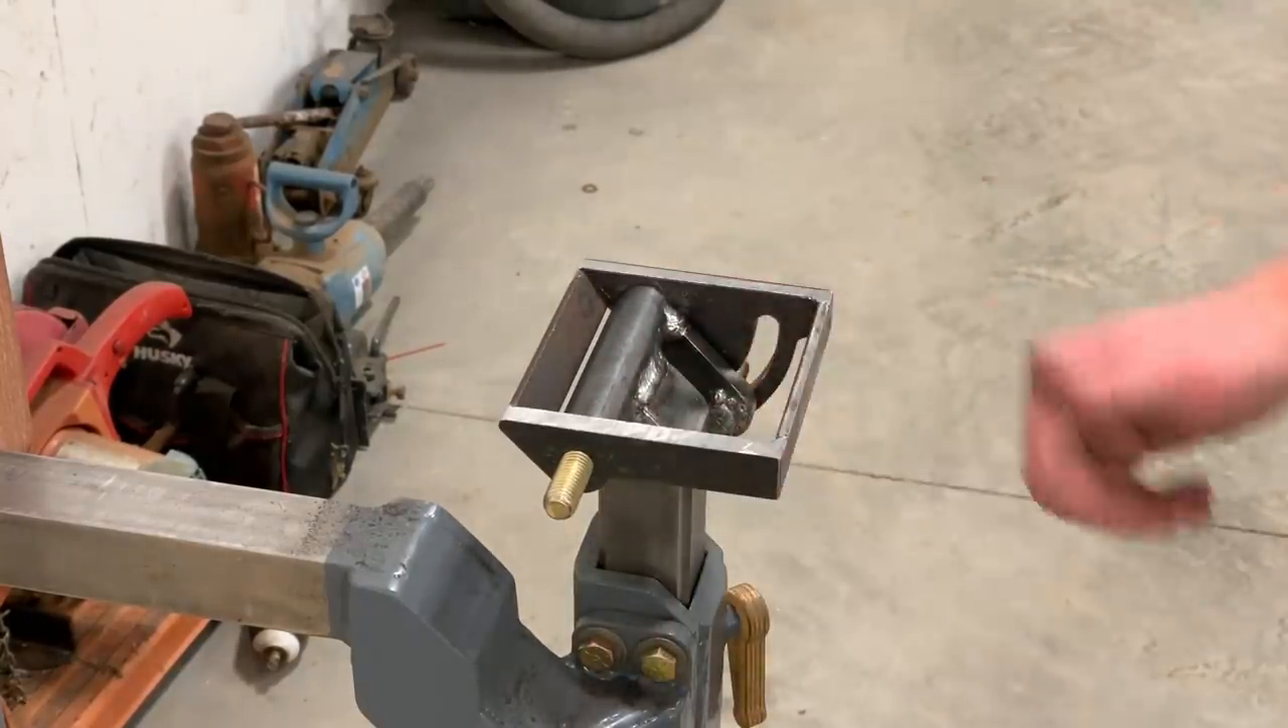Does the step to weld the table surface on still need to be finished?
Yes.